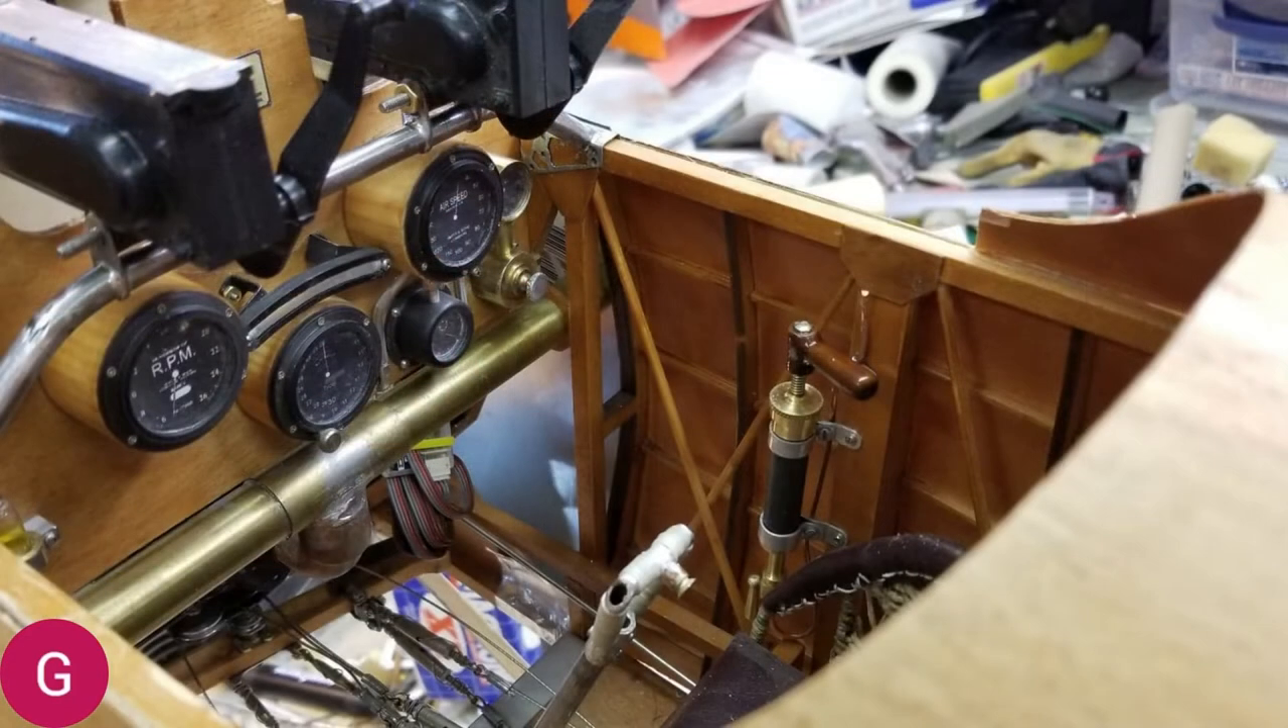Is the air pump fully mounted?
Yes.